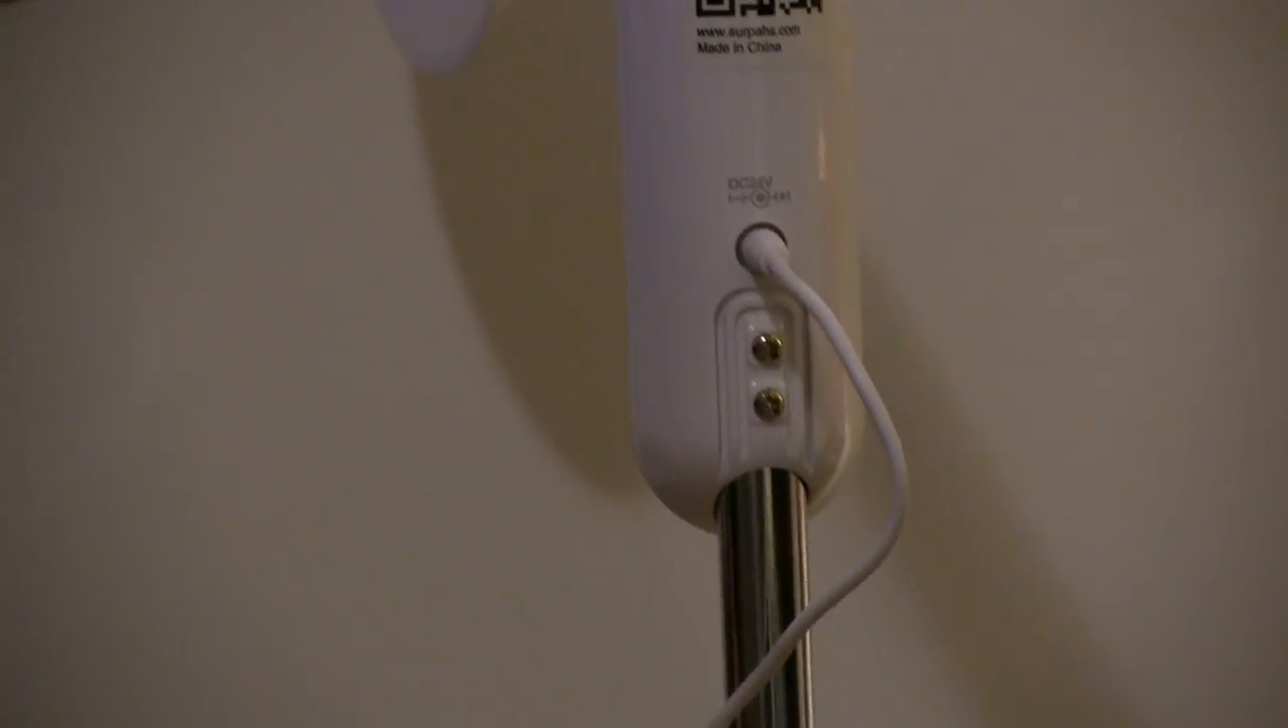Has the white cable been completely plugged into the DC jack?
Yes.